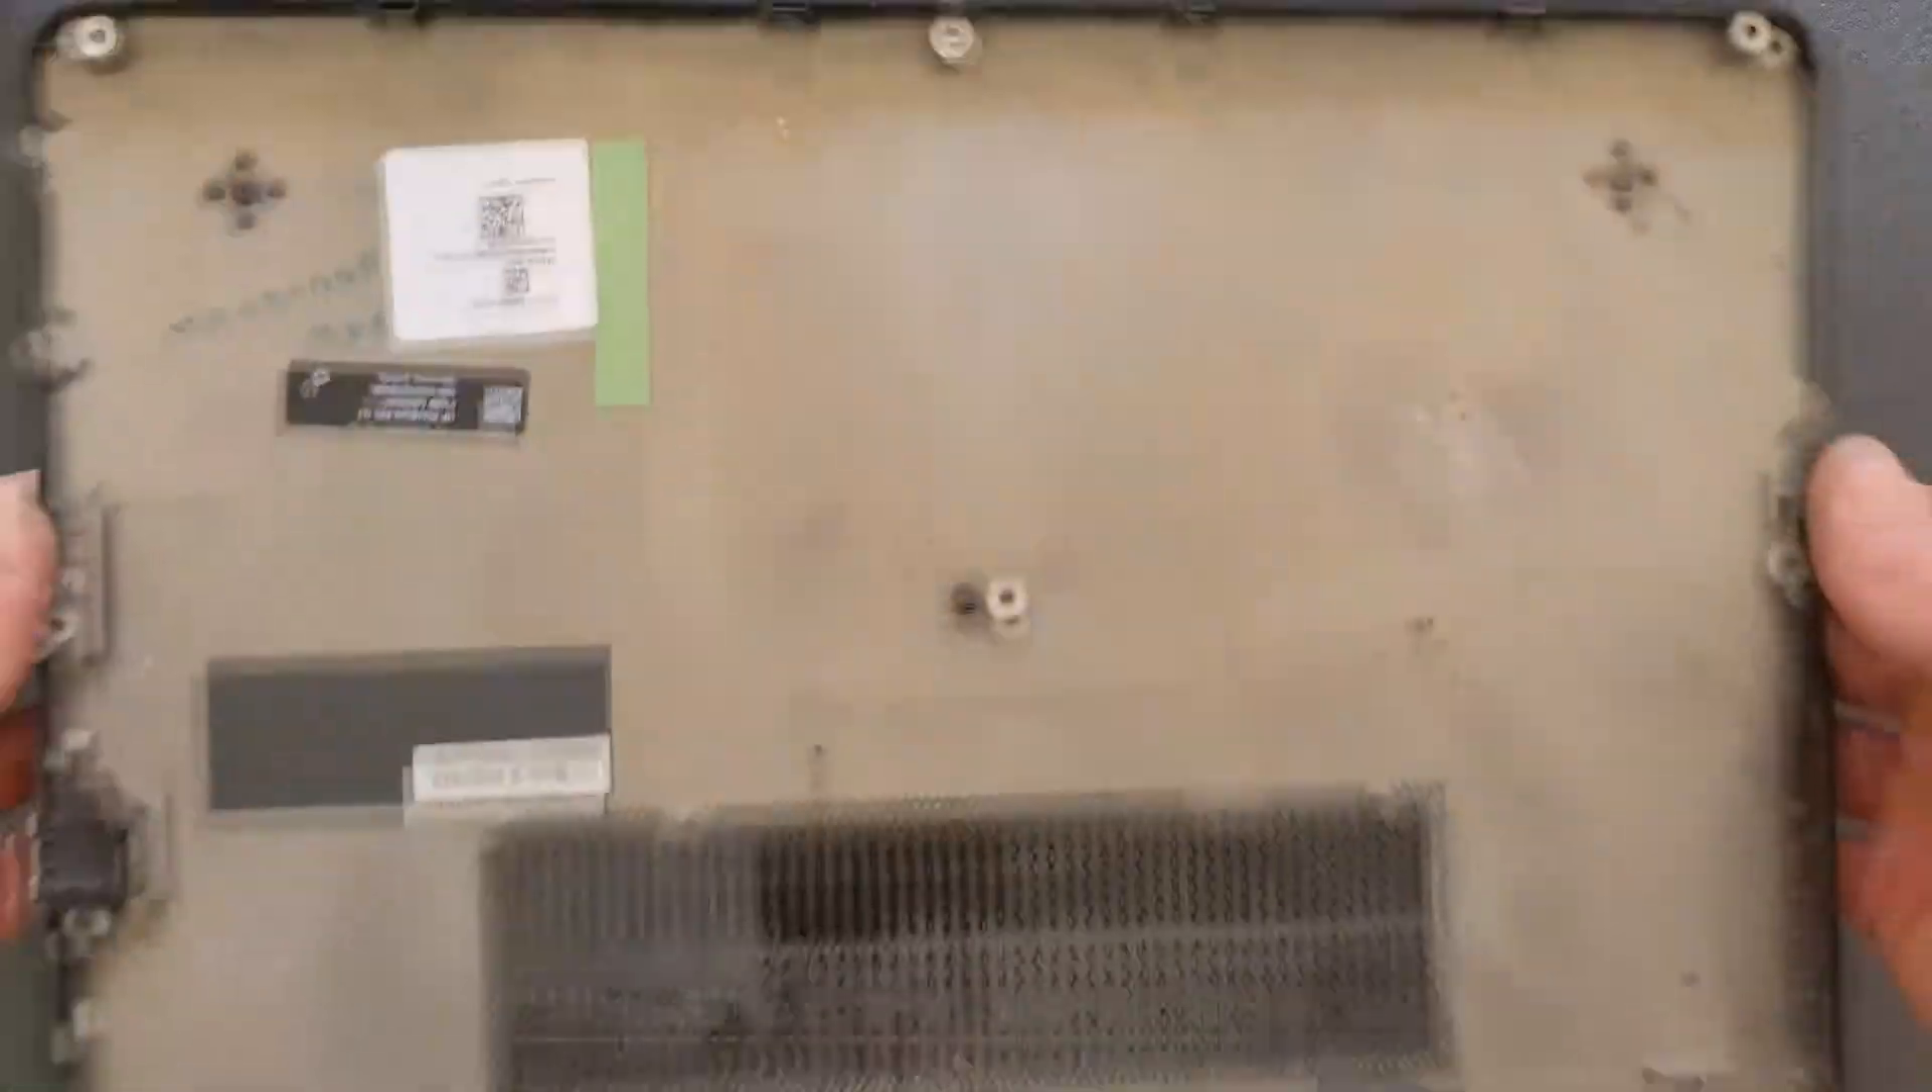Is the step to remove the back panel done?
Yes.